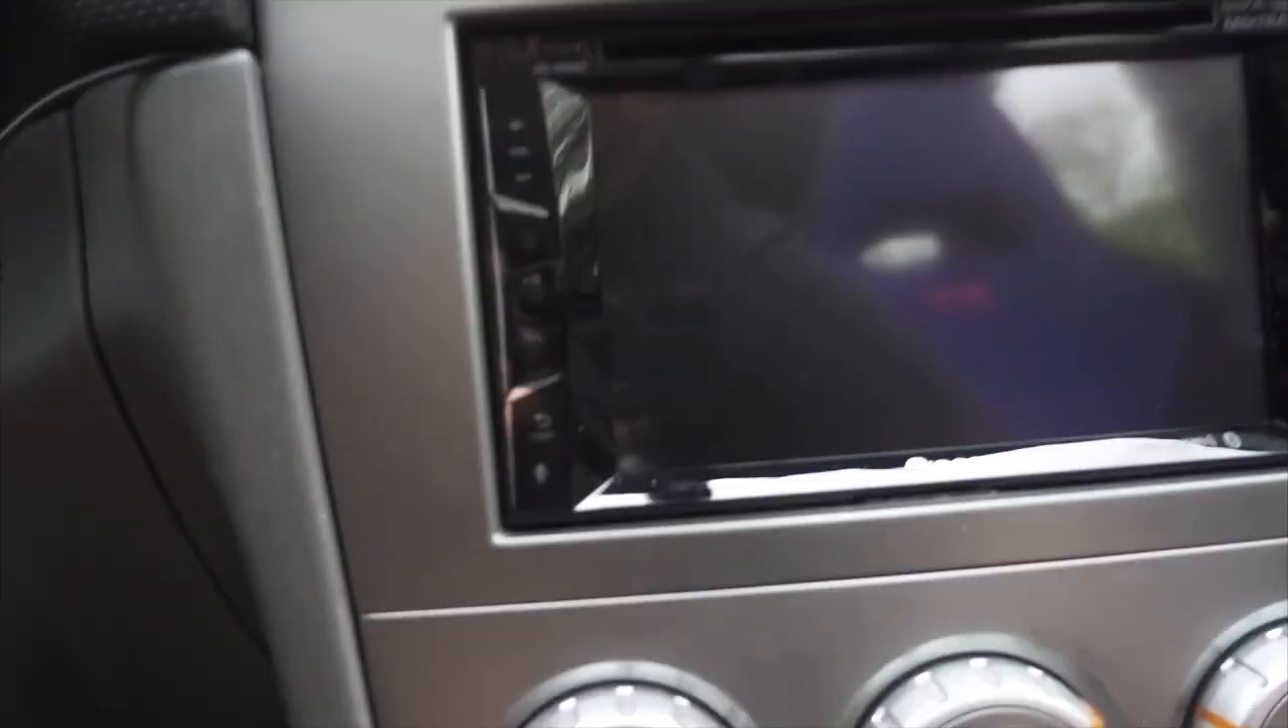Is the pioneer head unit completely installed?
Yes.